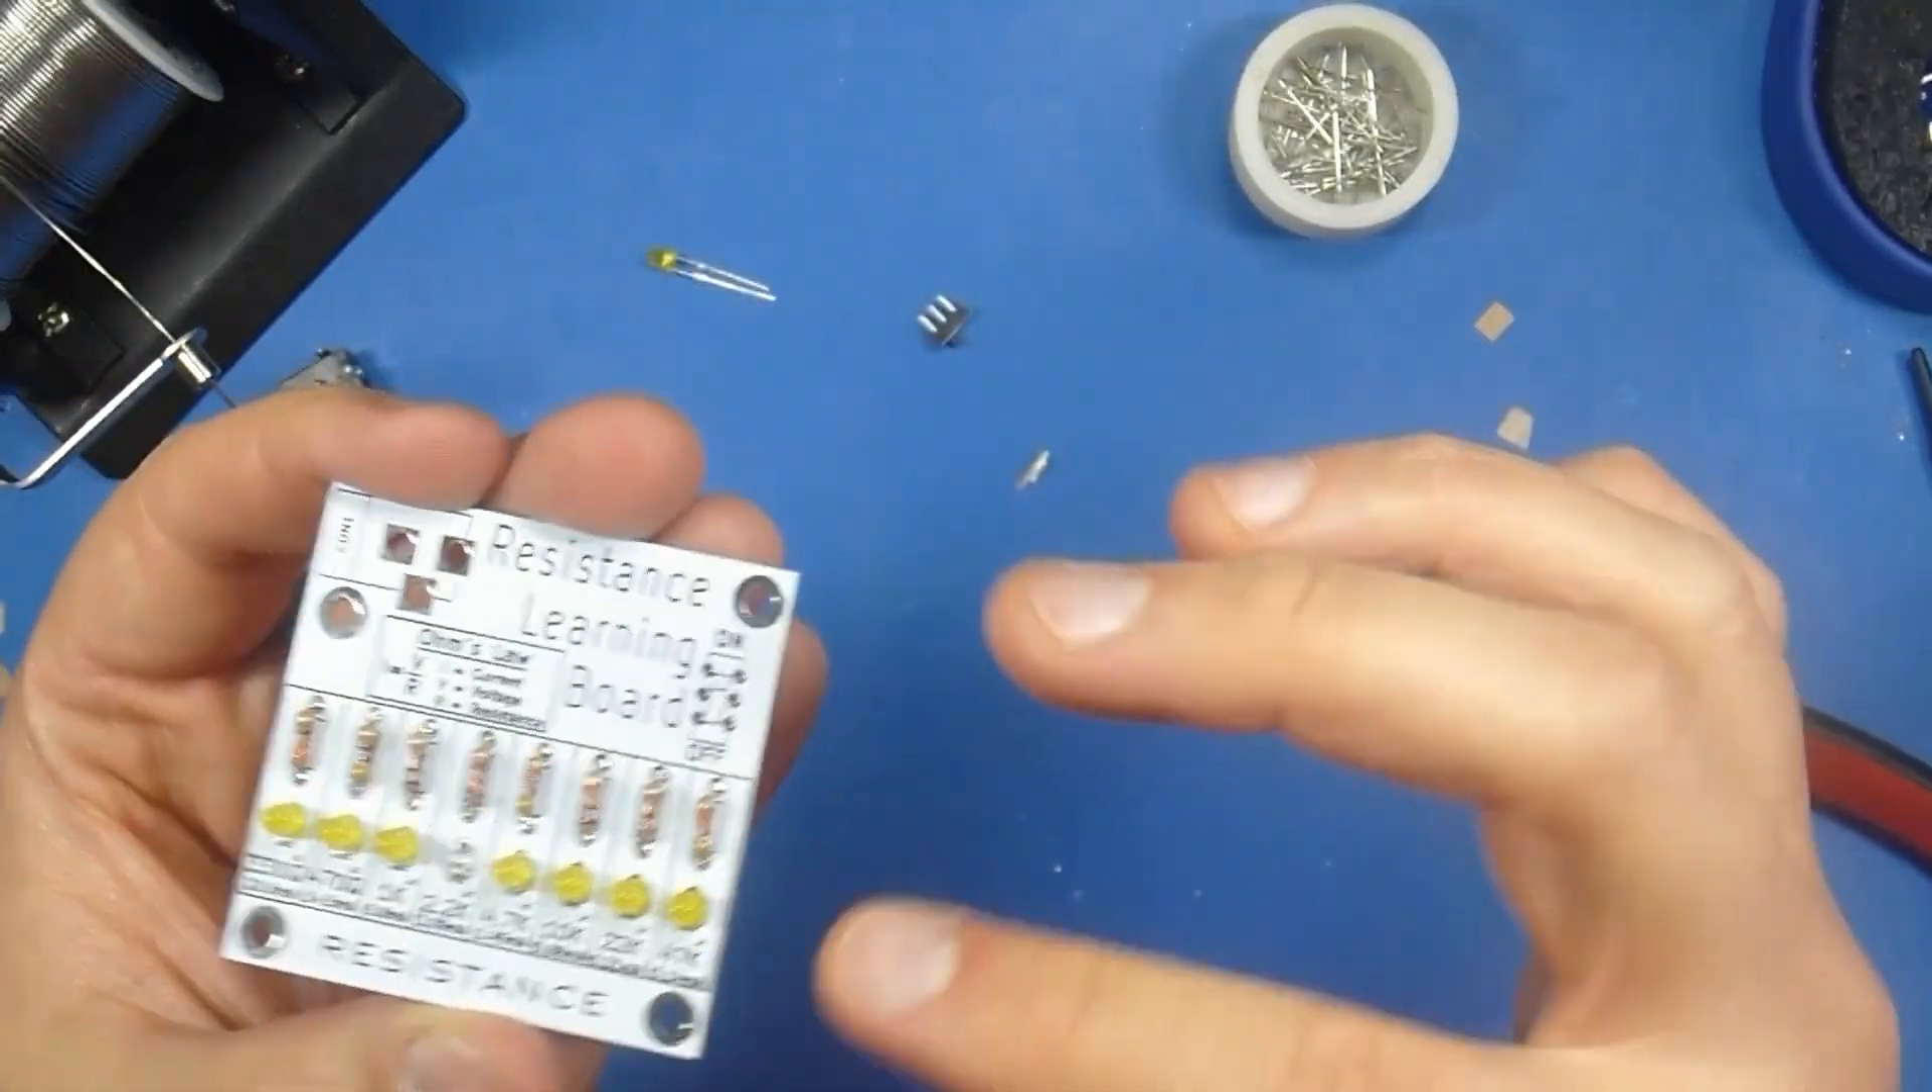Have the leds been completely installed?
No.